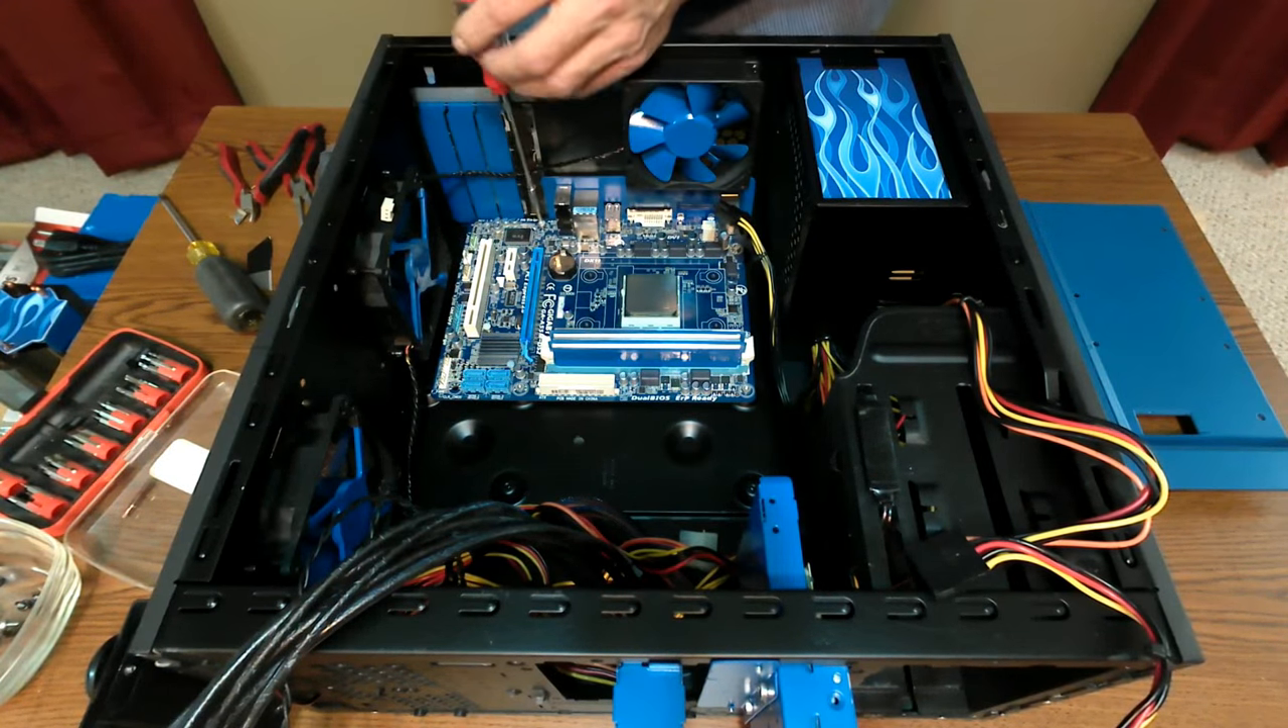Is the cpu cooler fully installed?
No.